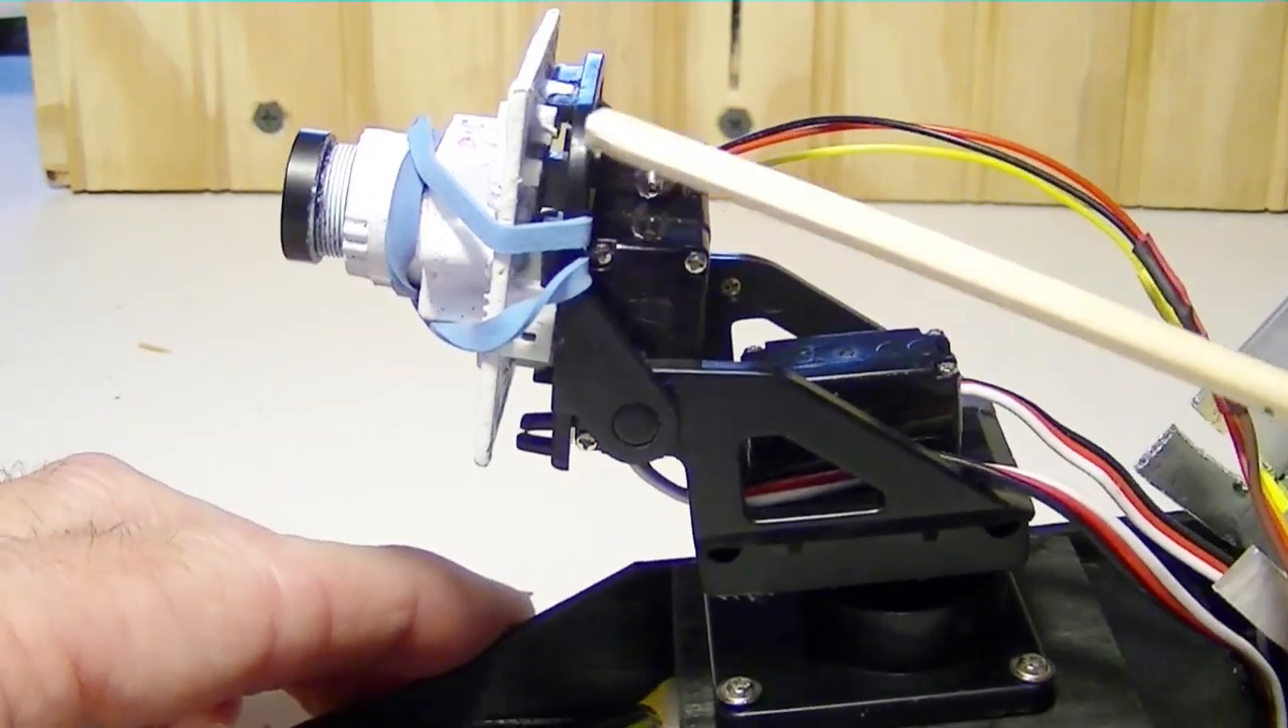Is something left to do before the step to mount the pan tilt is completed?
No.